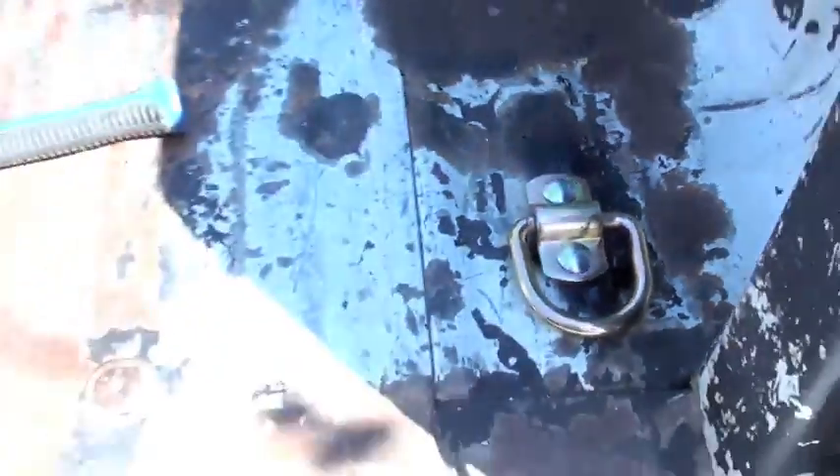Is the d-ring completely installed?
Yes.